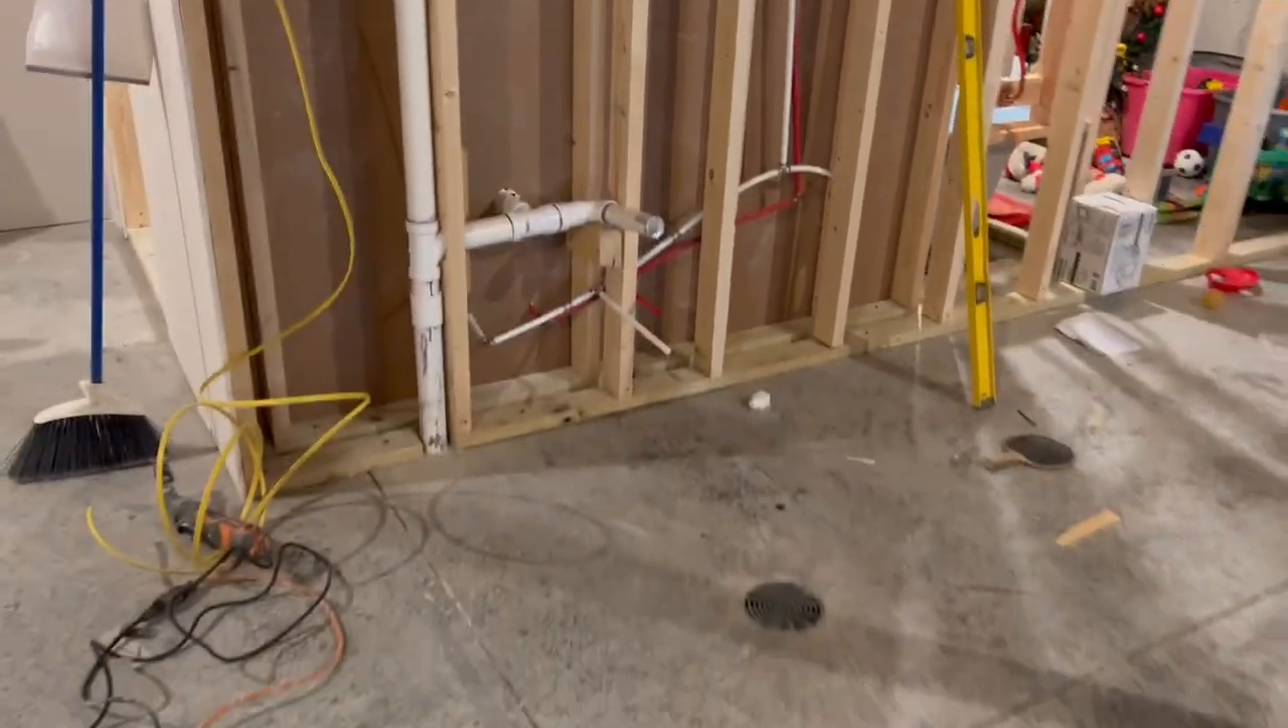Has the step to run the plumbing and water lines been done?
Yes.